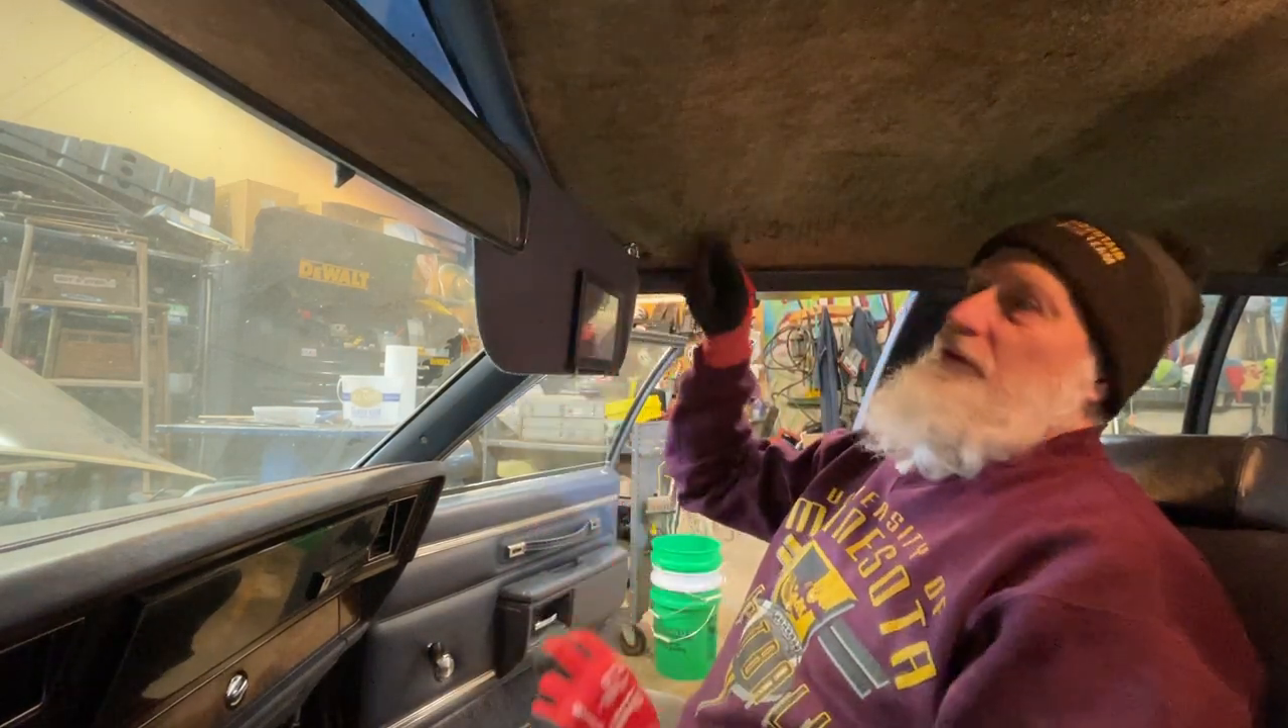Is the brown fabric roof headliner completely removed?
No.